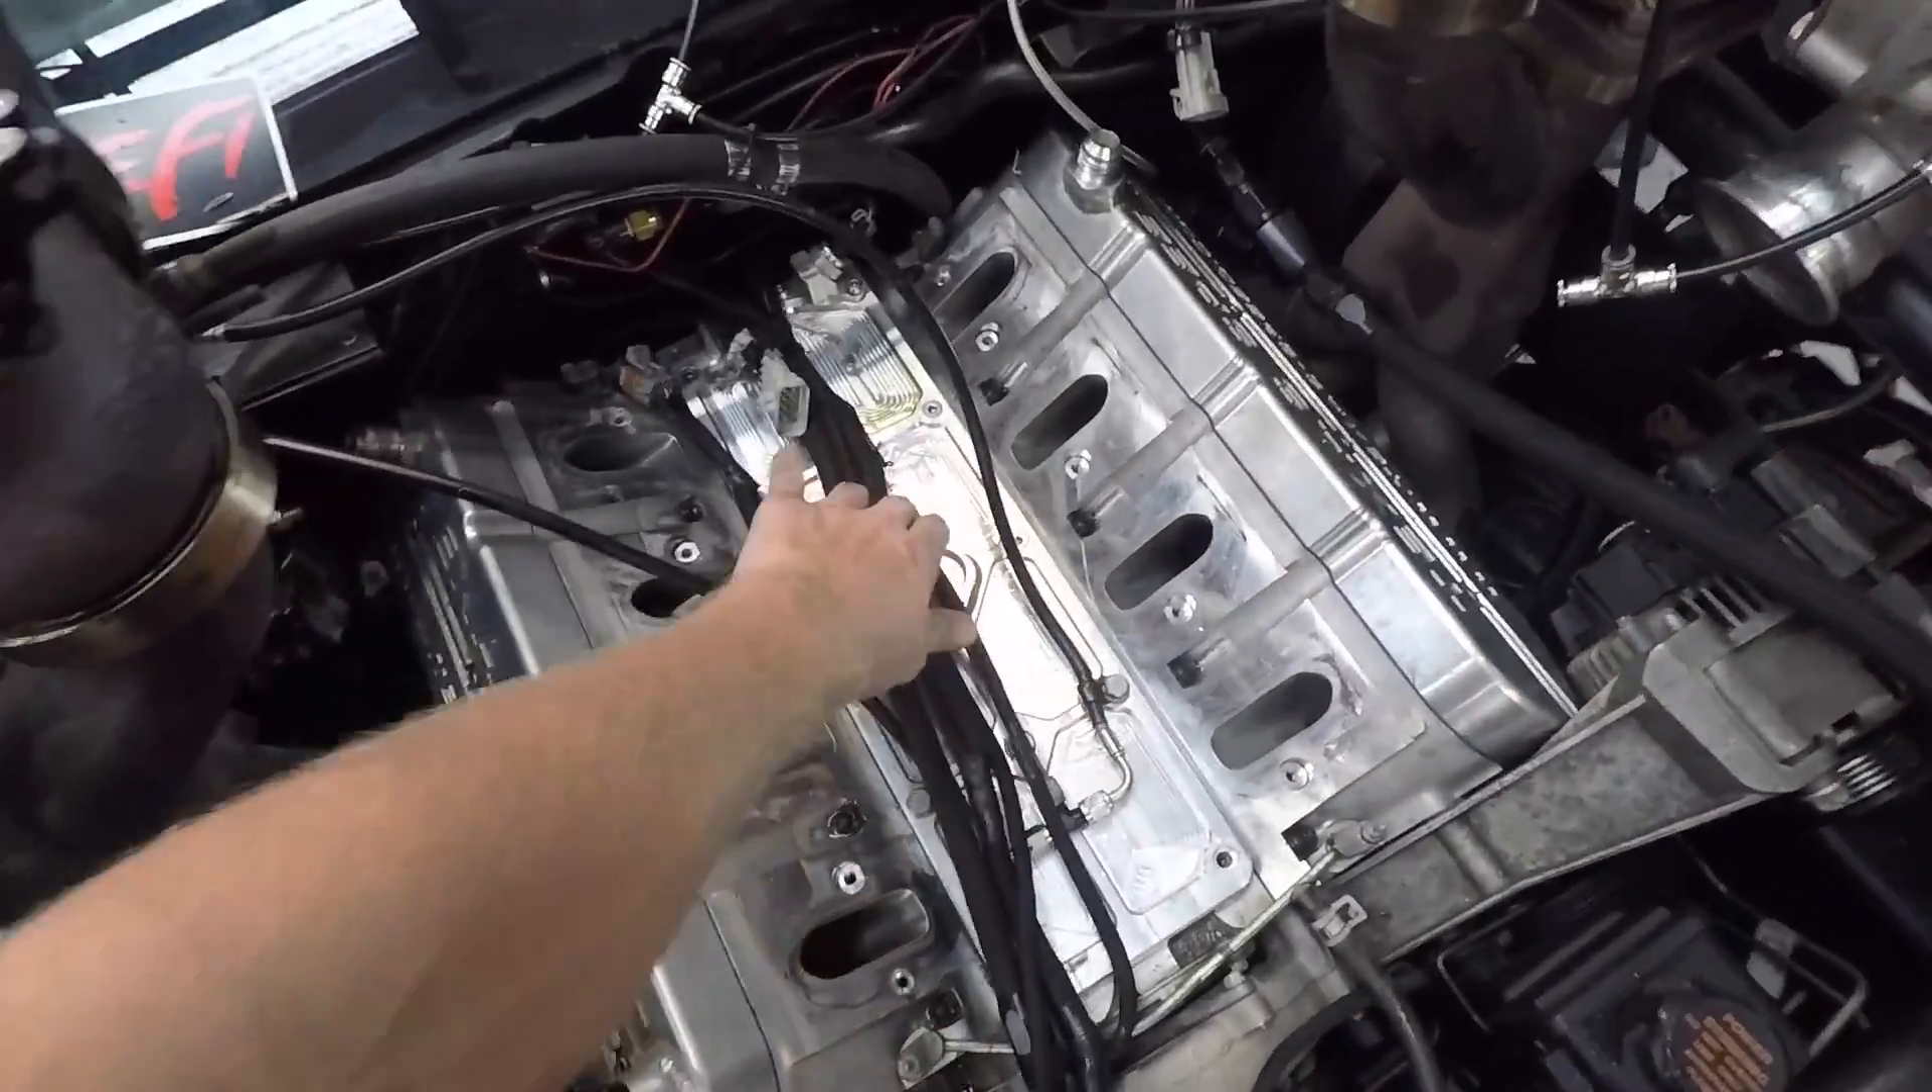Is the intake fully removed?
Yes.